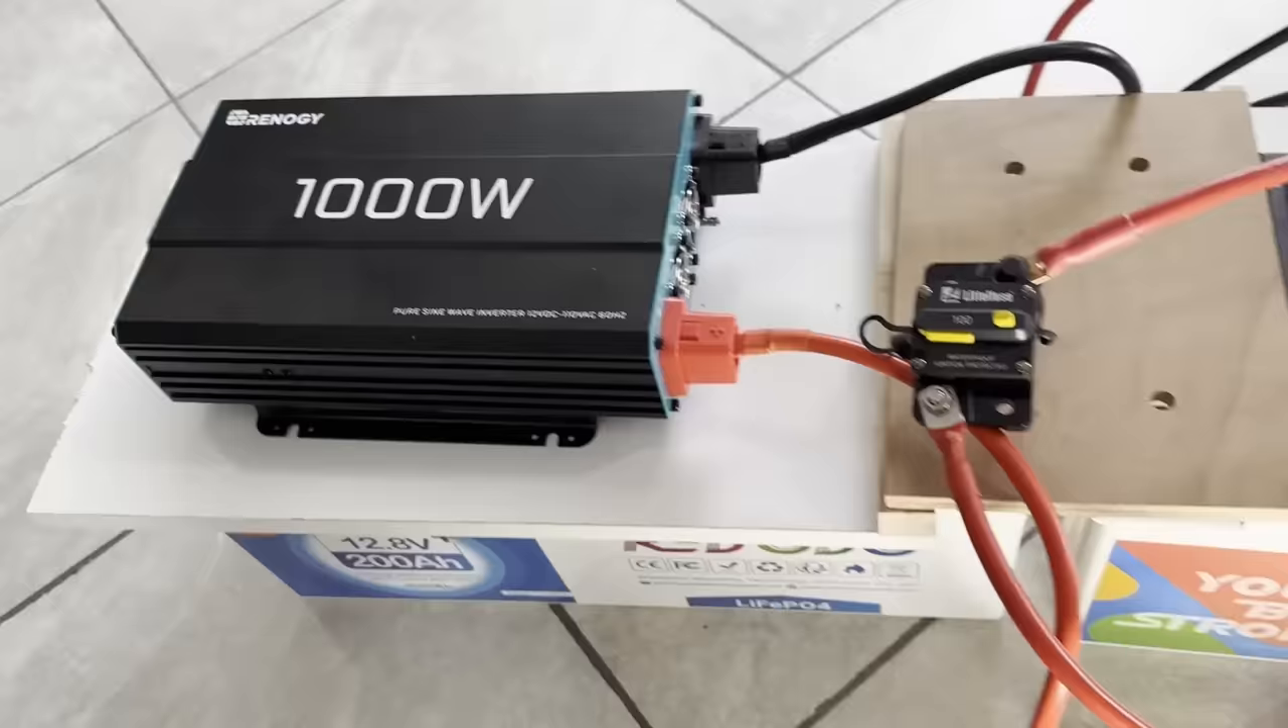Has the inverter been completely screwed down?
No.